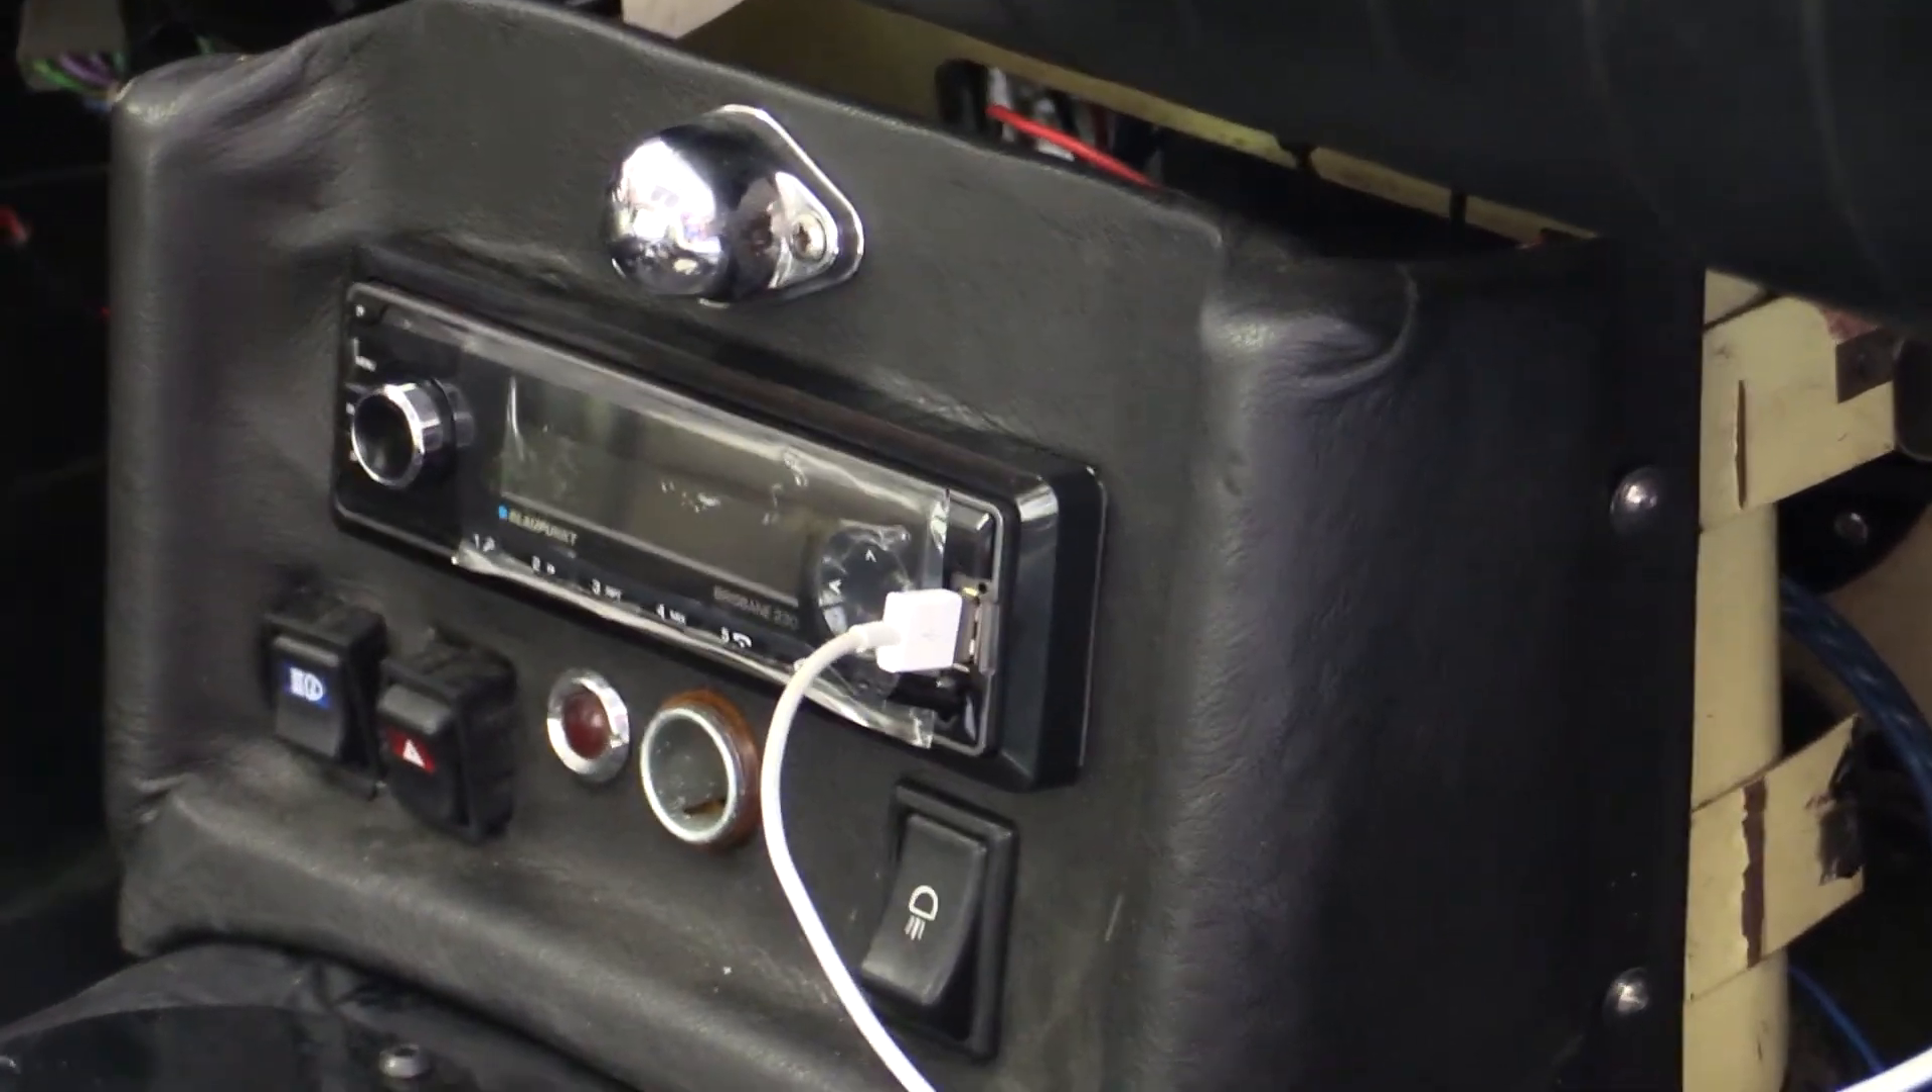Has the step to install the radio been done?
Yes.